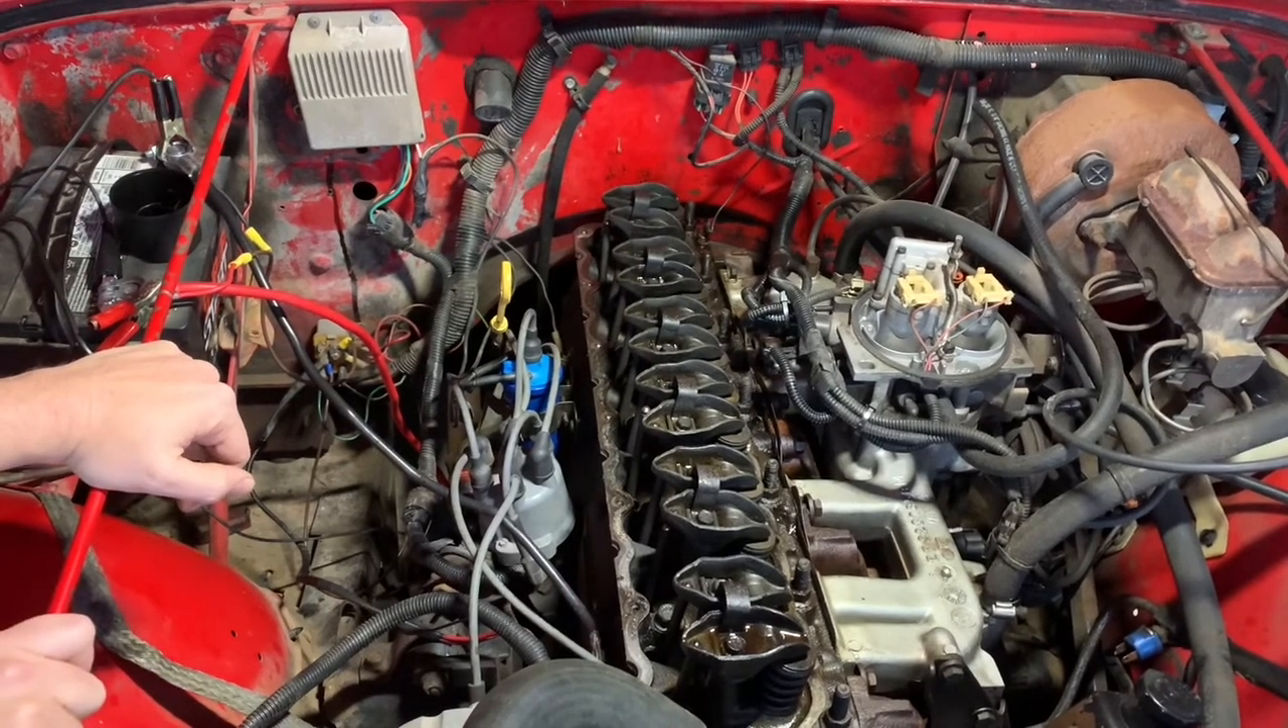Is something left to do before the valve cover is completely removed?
No.